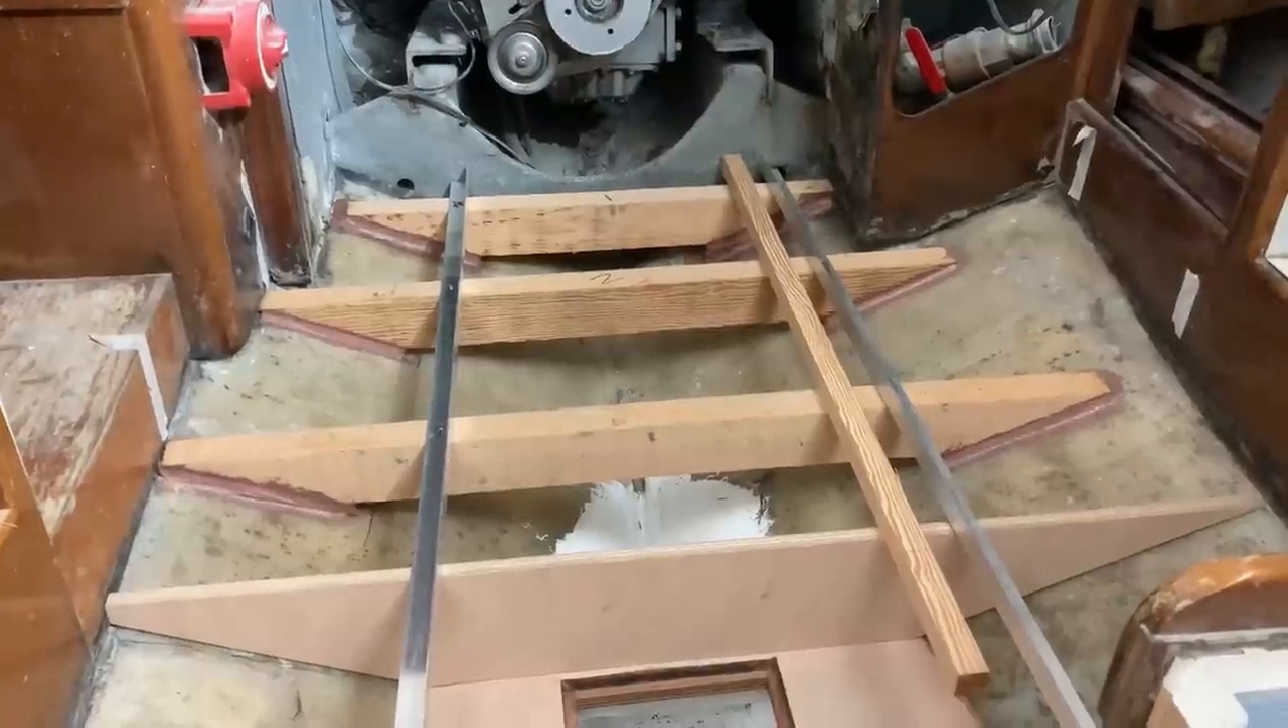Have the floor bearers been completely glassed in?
No.